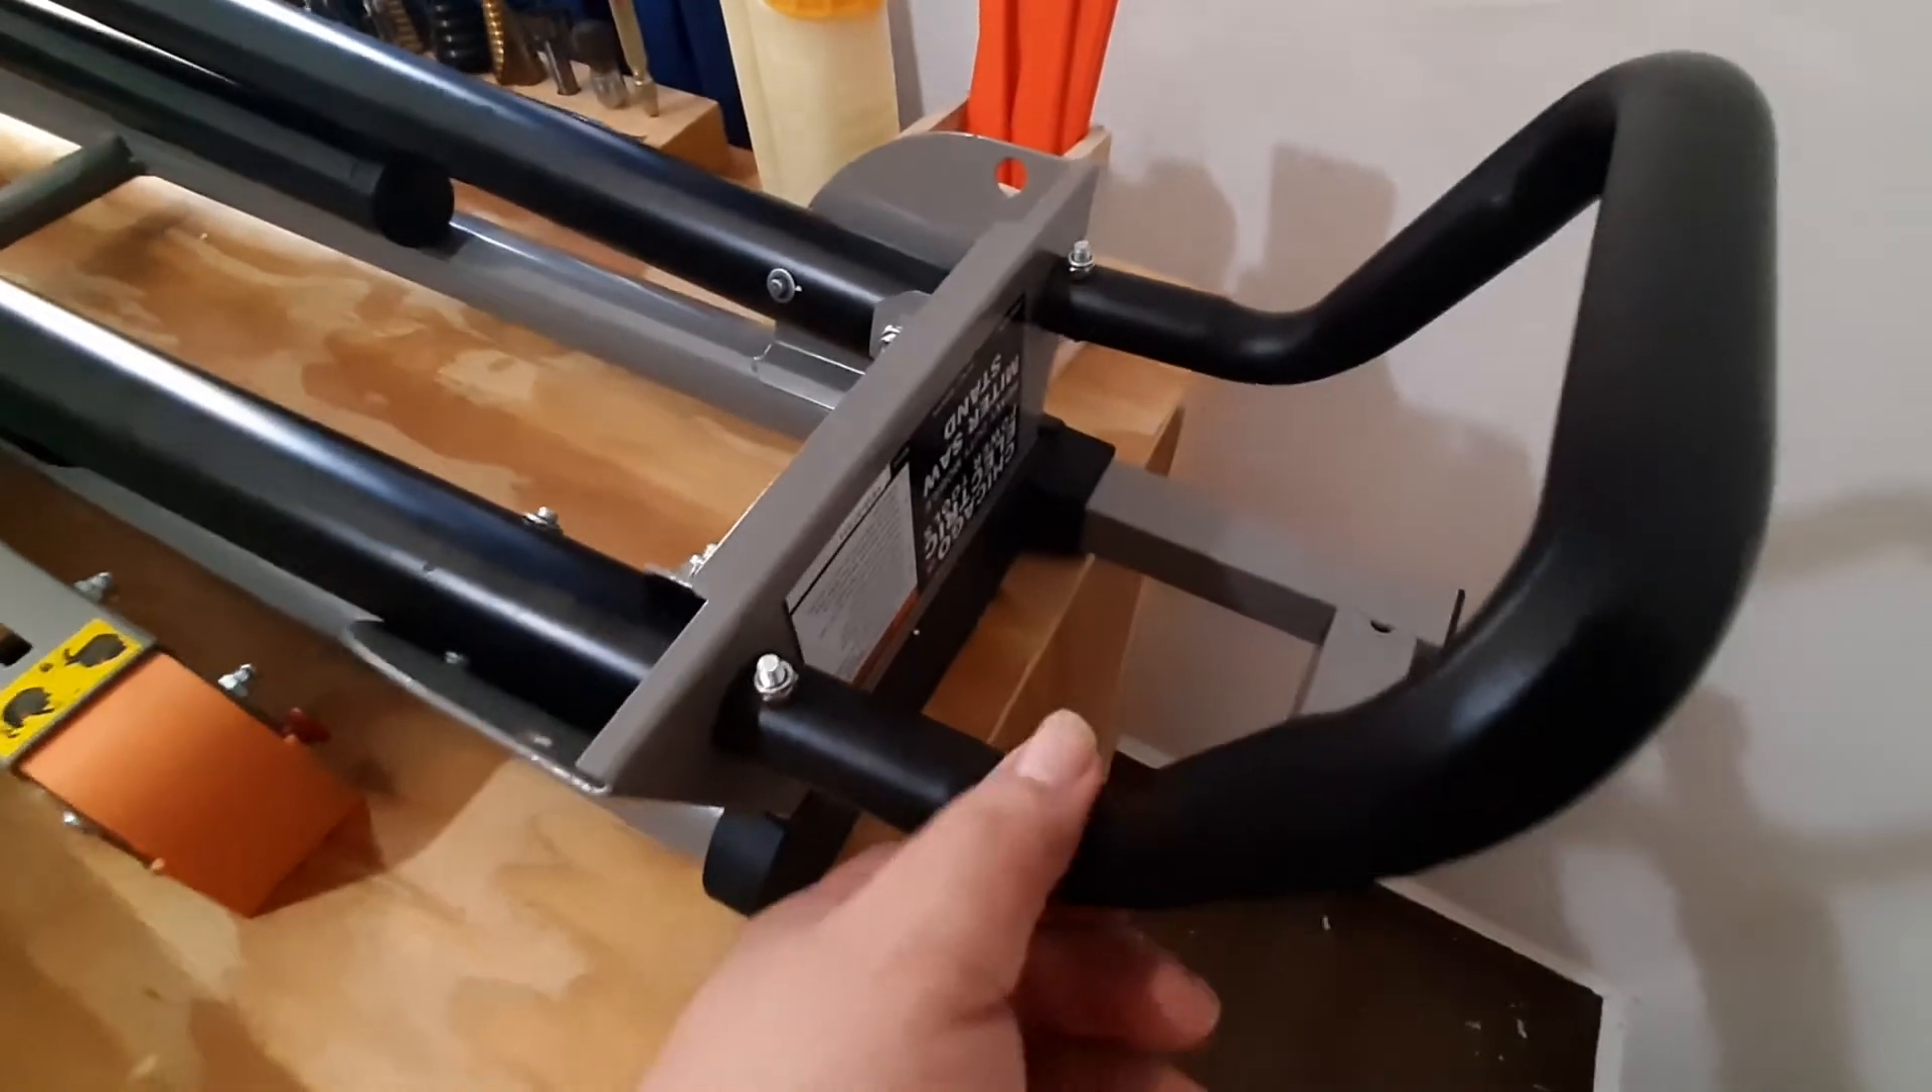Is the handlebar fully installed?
Yes.